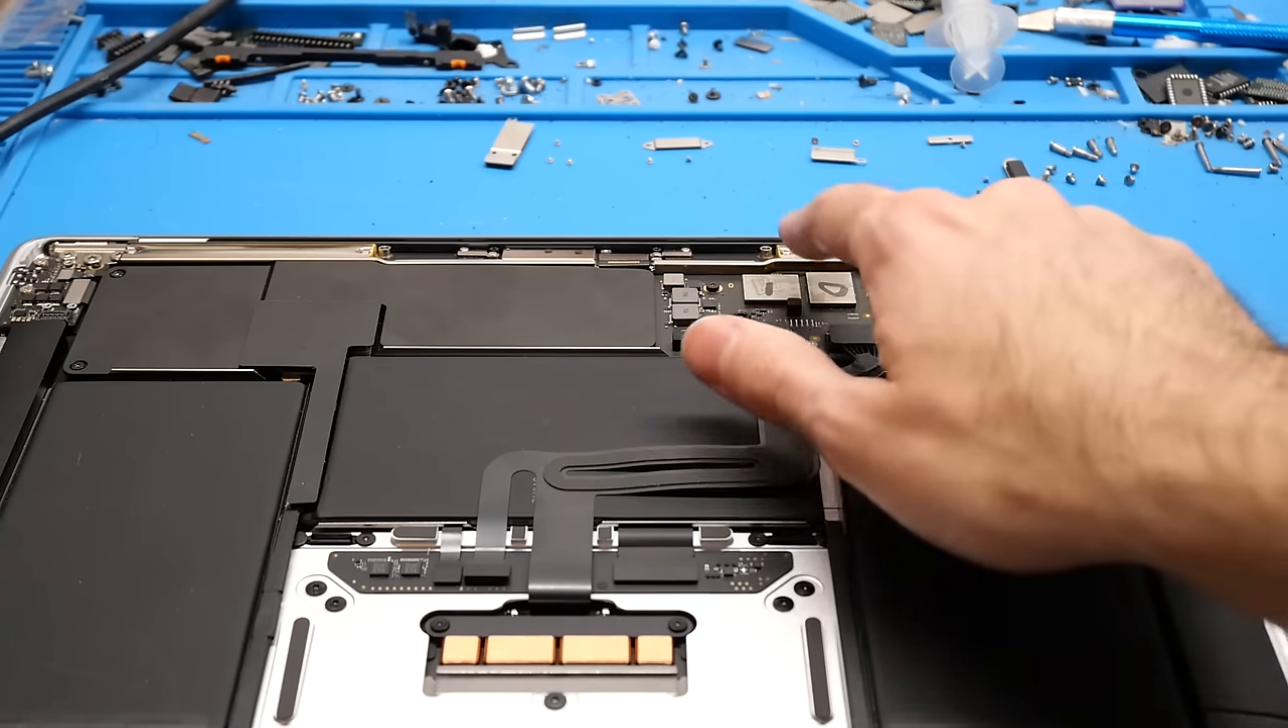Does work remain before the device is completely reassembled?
Yes.